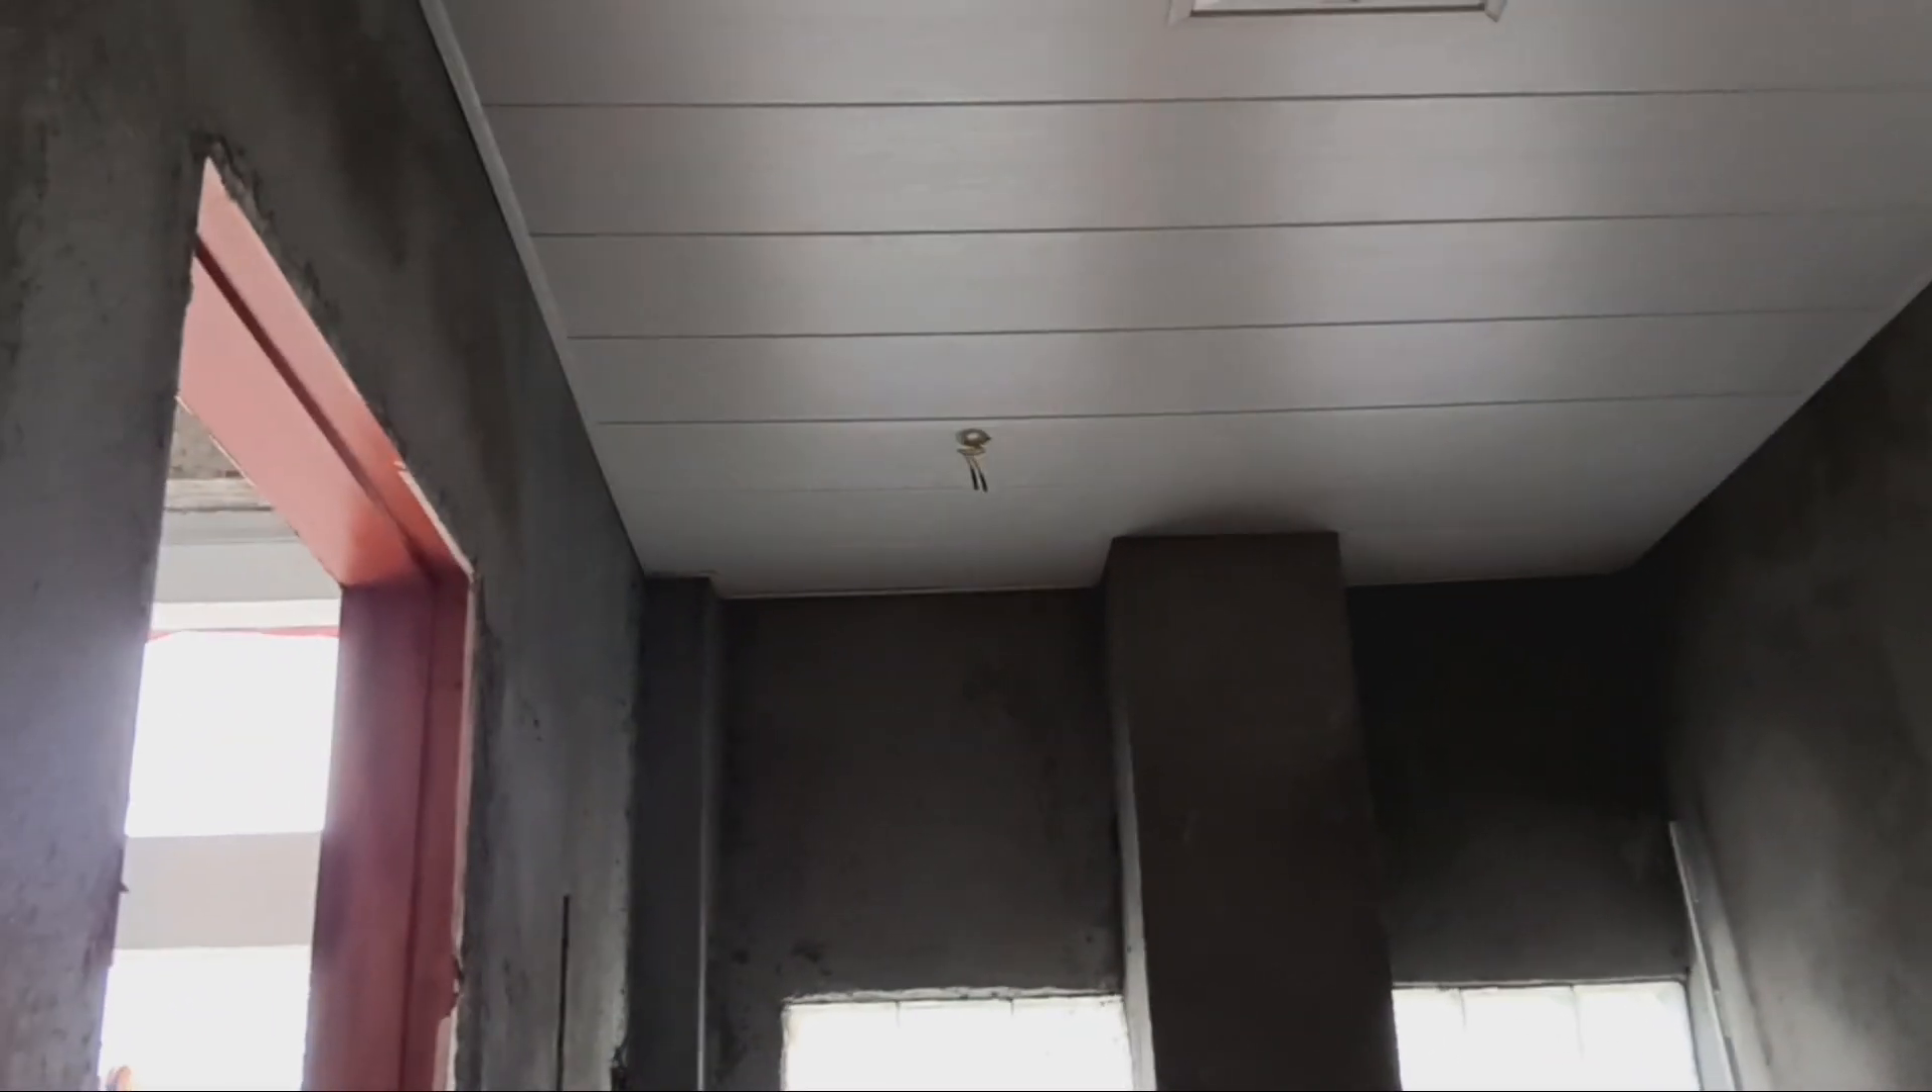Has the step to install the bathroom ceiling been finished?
Yes.